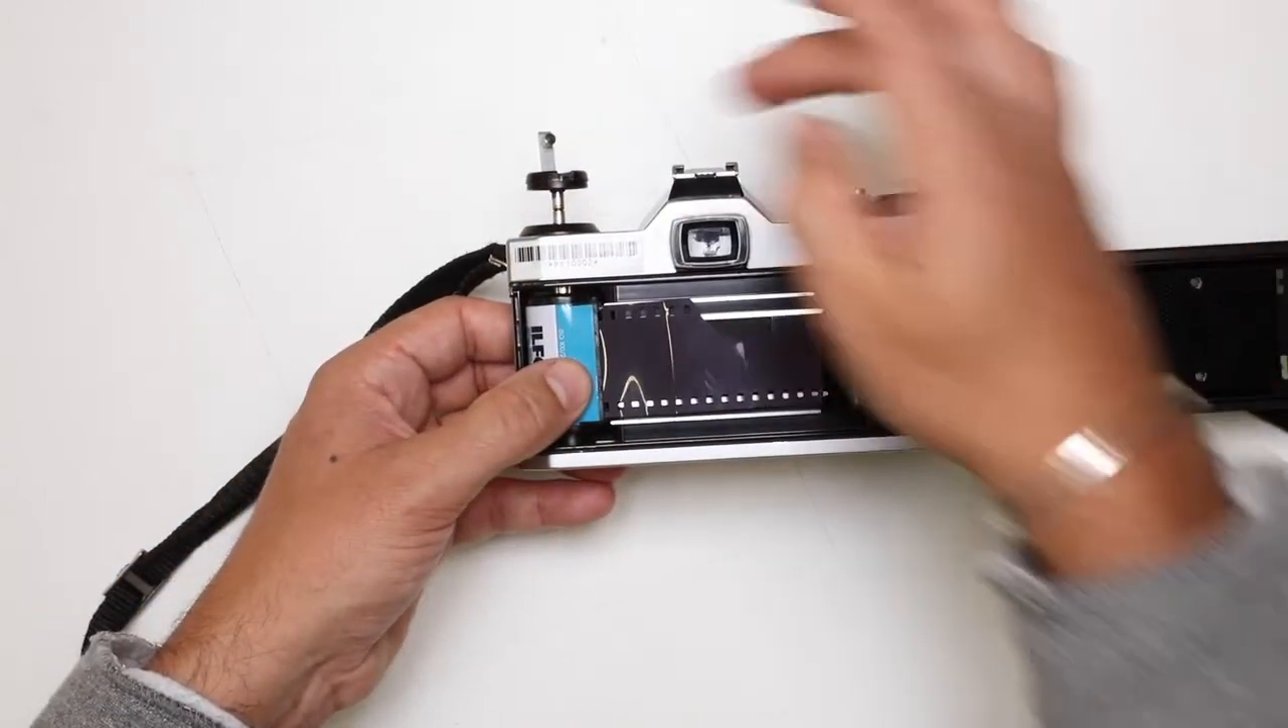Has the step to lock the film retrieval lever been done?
No.